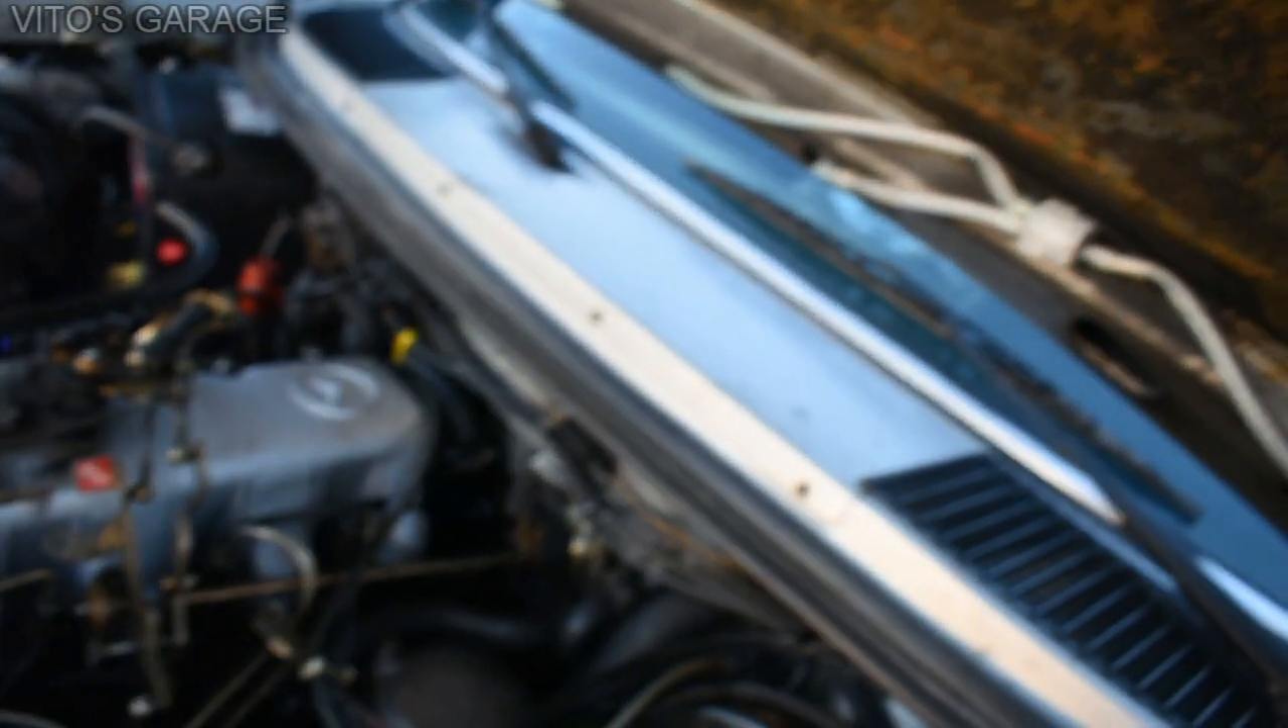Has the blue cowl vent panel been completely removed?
No.